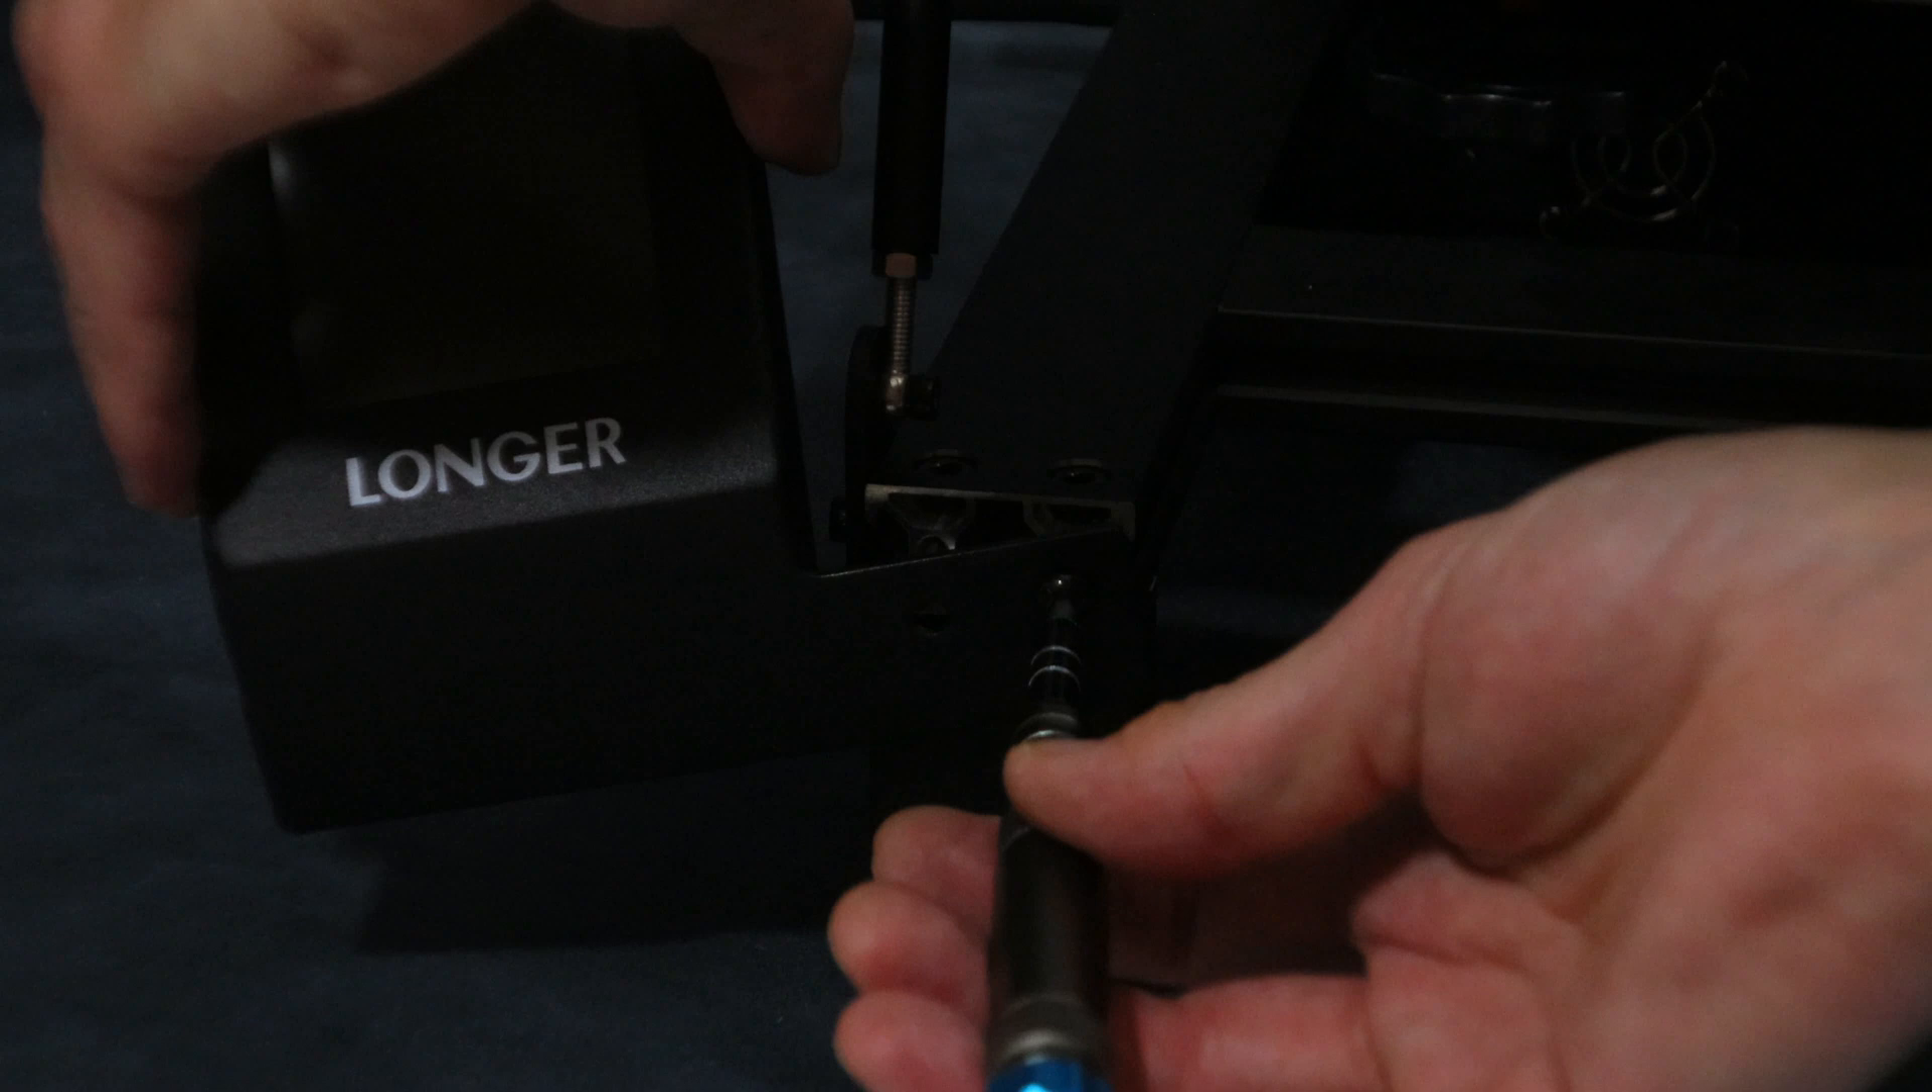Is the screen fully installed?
No.